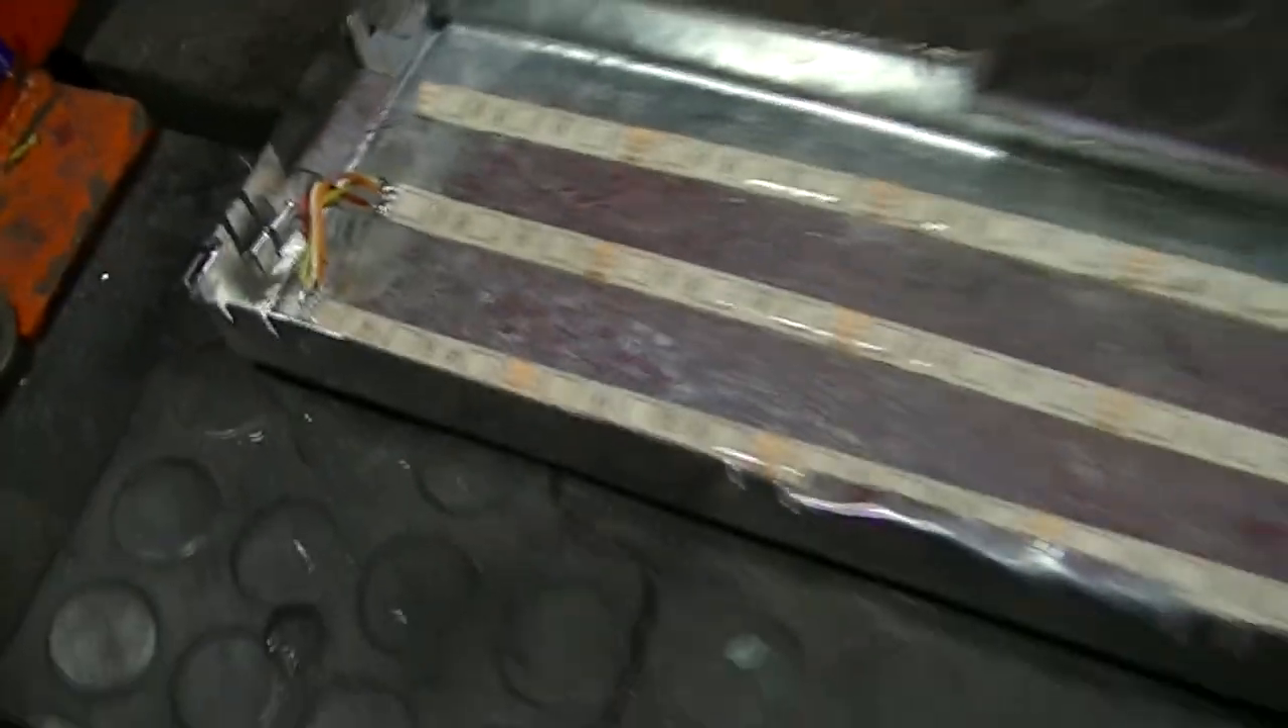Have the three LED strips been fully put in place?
Yes.